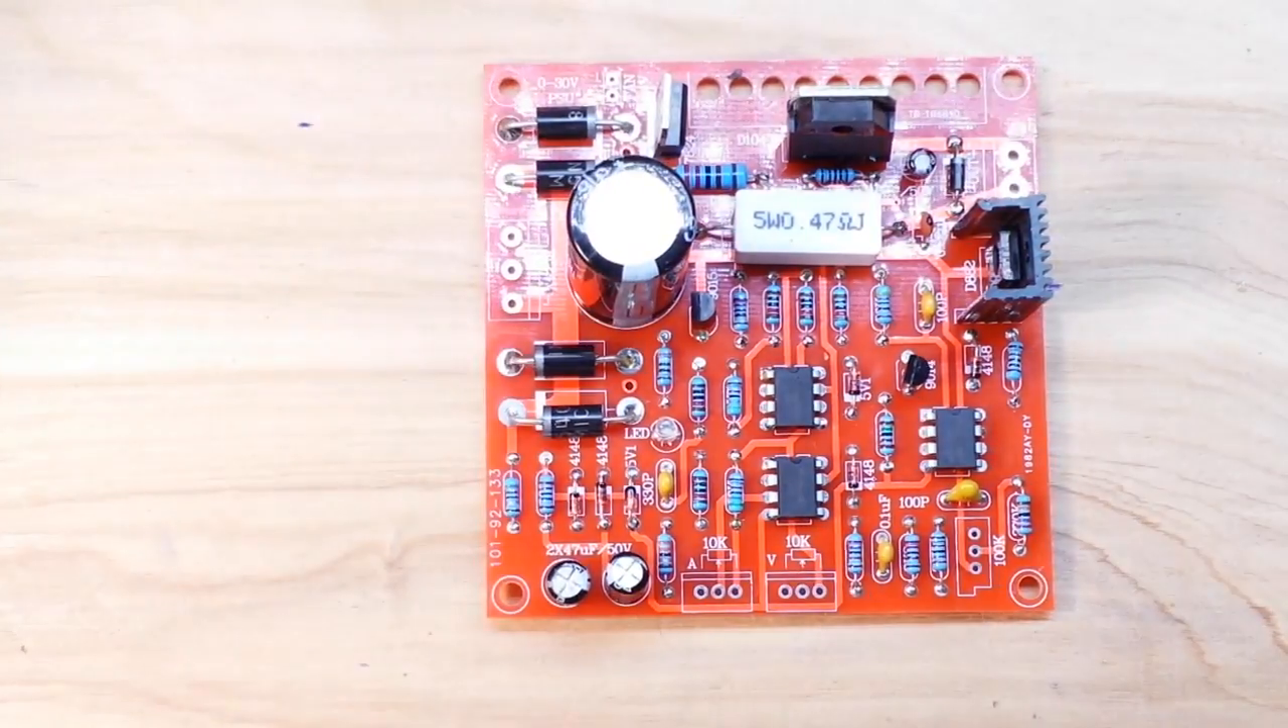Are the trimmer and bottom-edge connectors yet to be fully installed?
Yes.